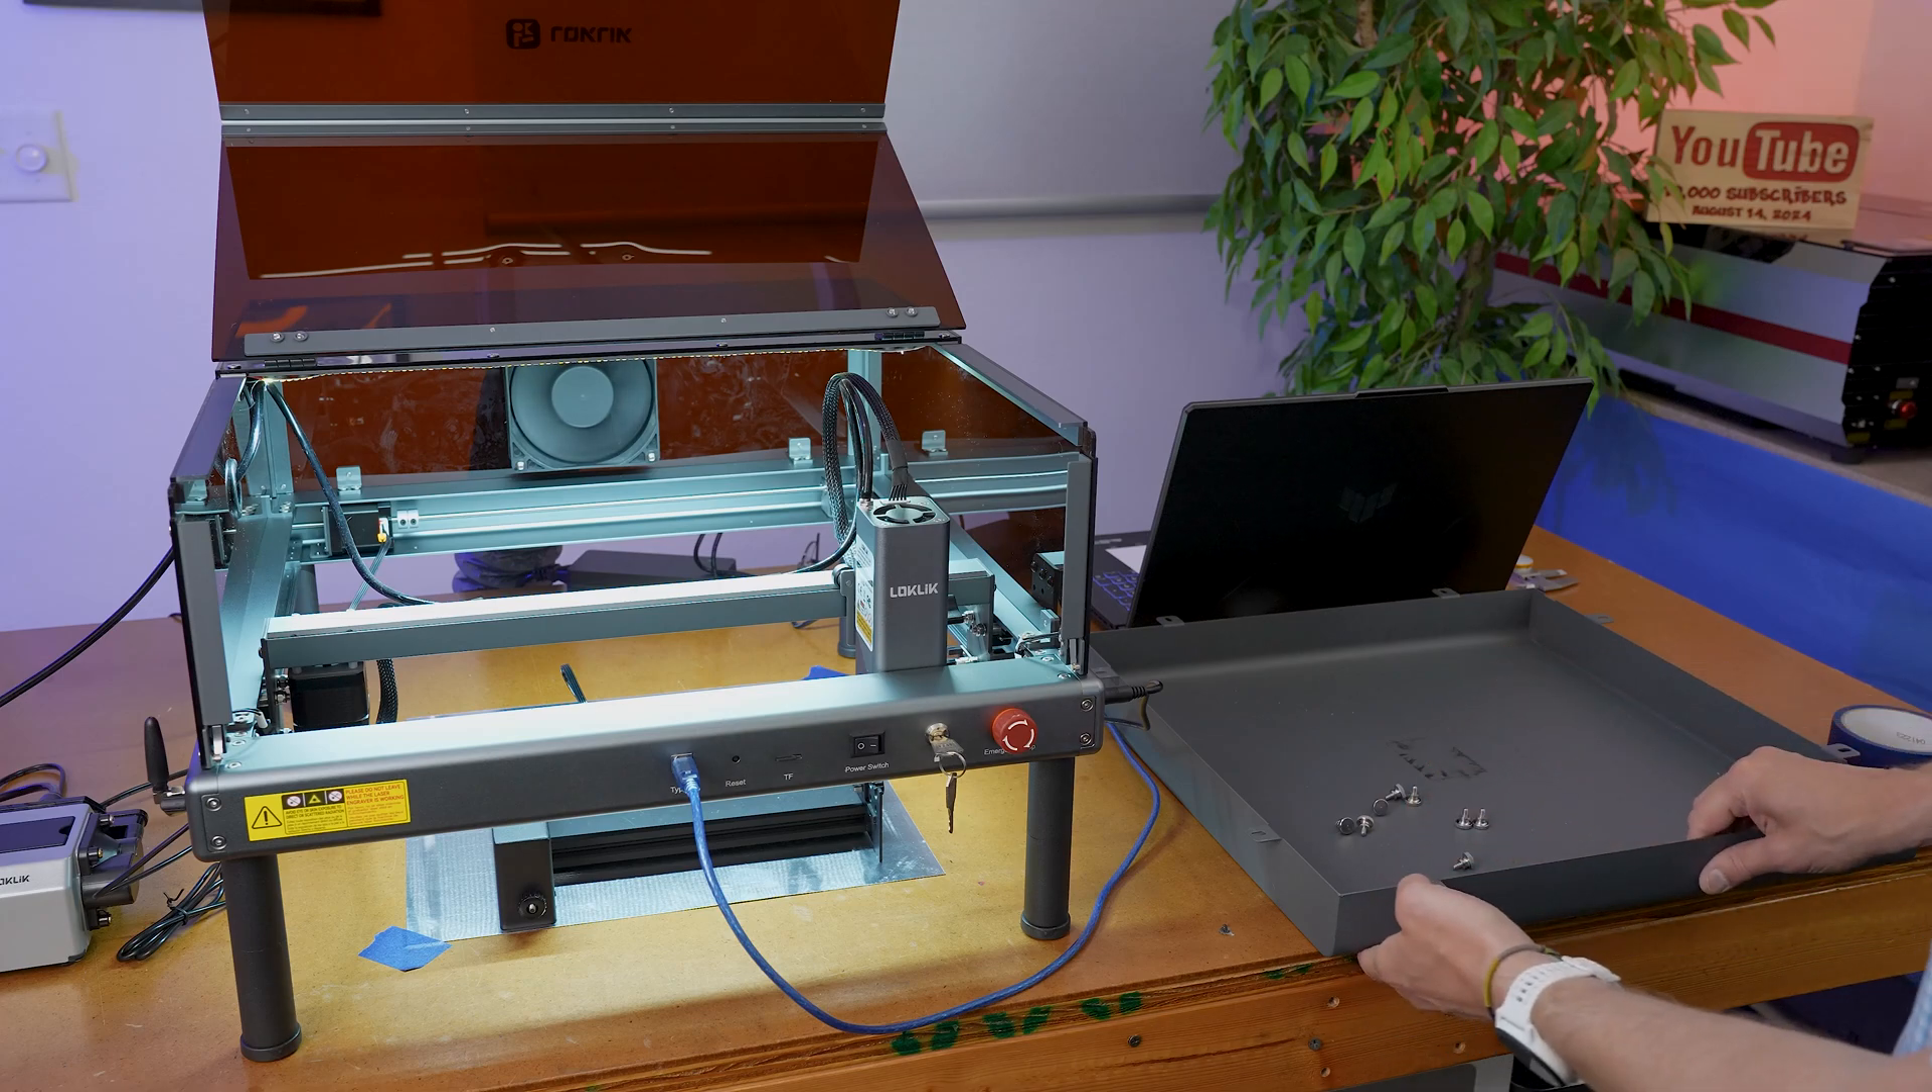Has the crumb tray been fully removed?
Yes.